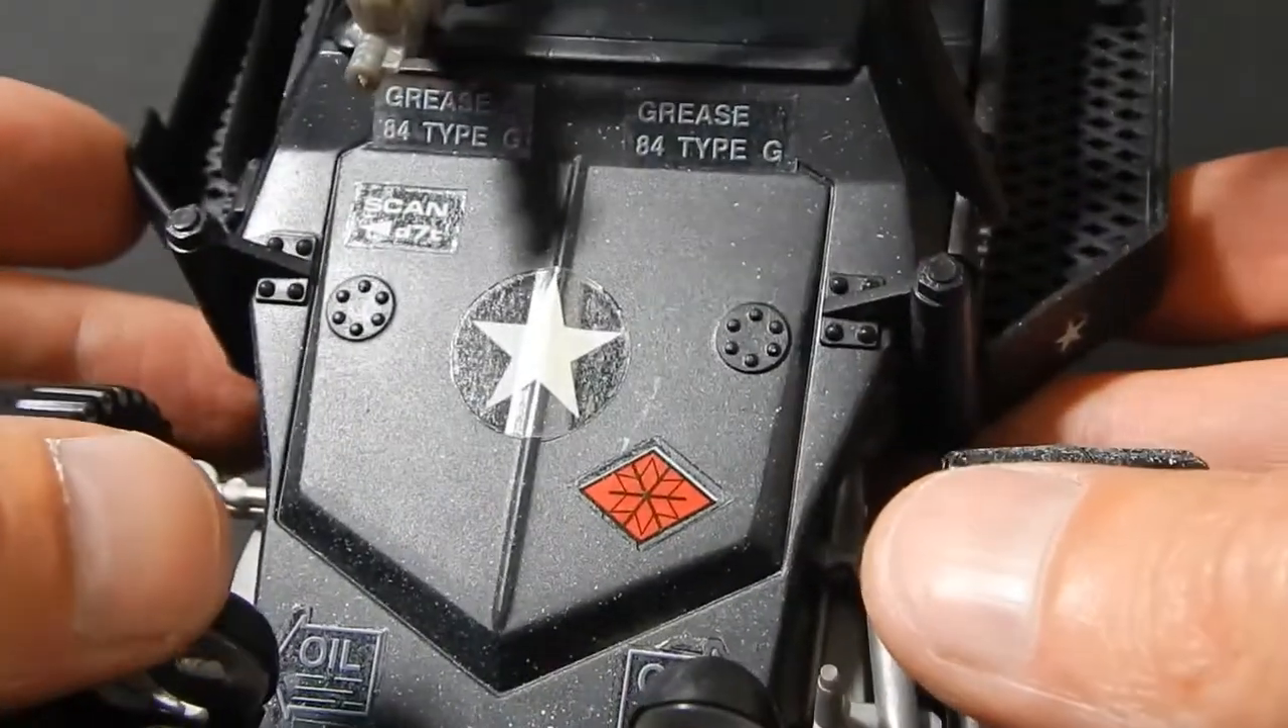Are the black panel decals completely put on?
Yes.